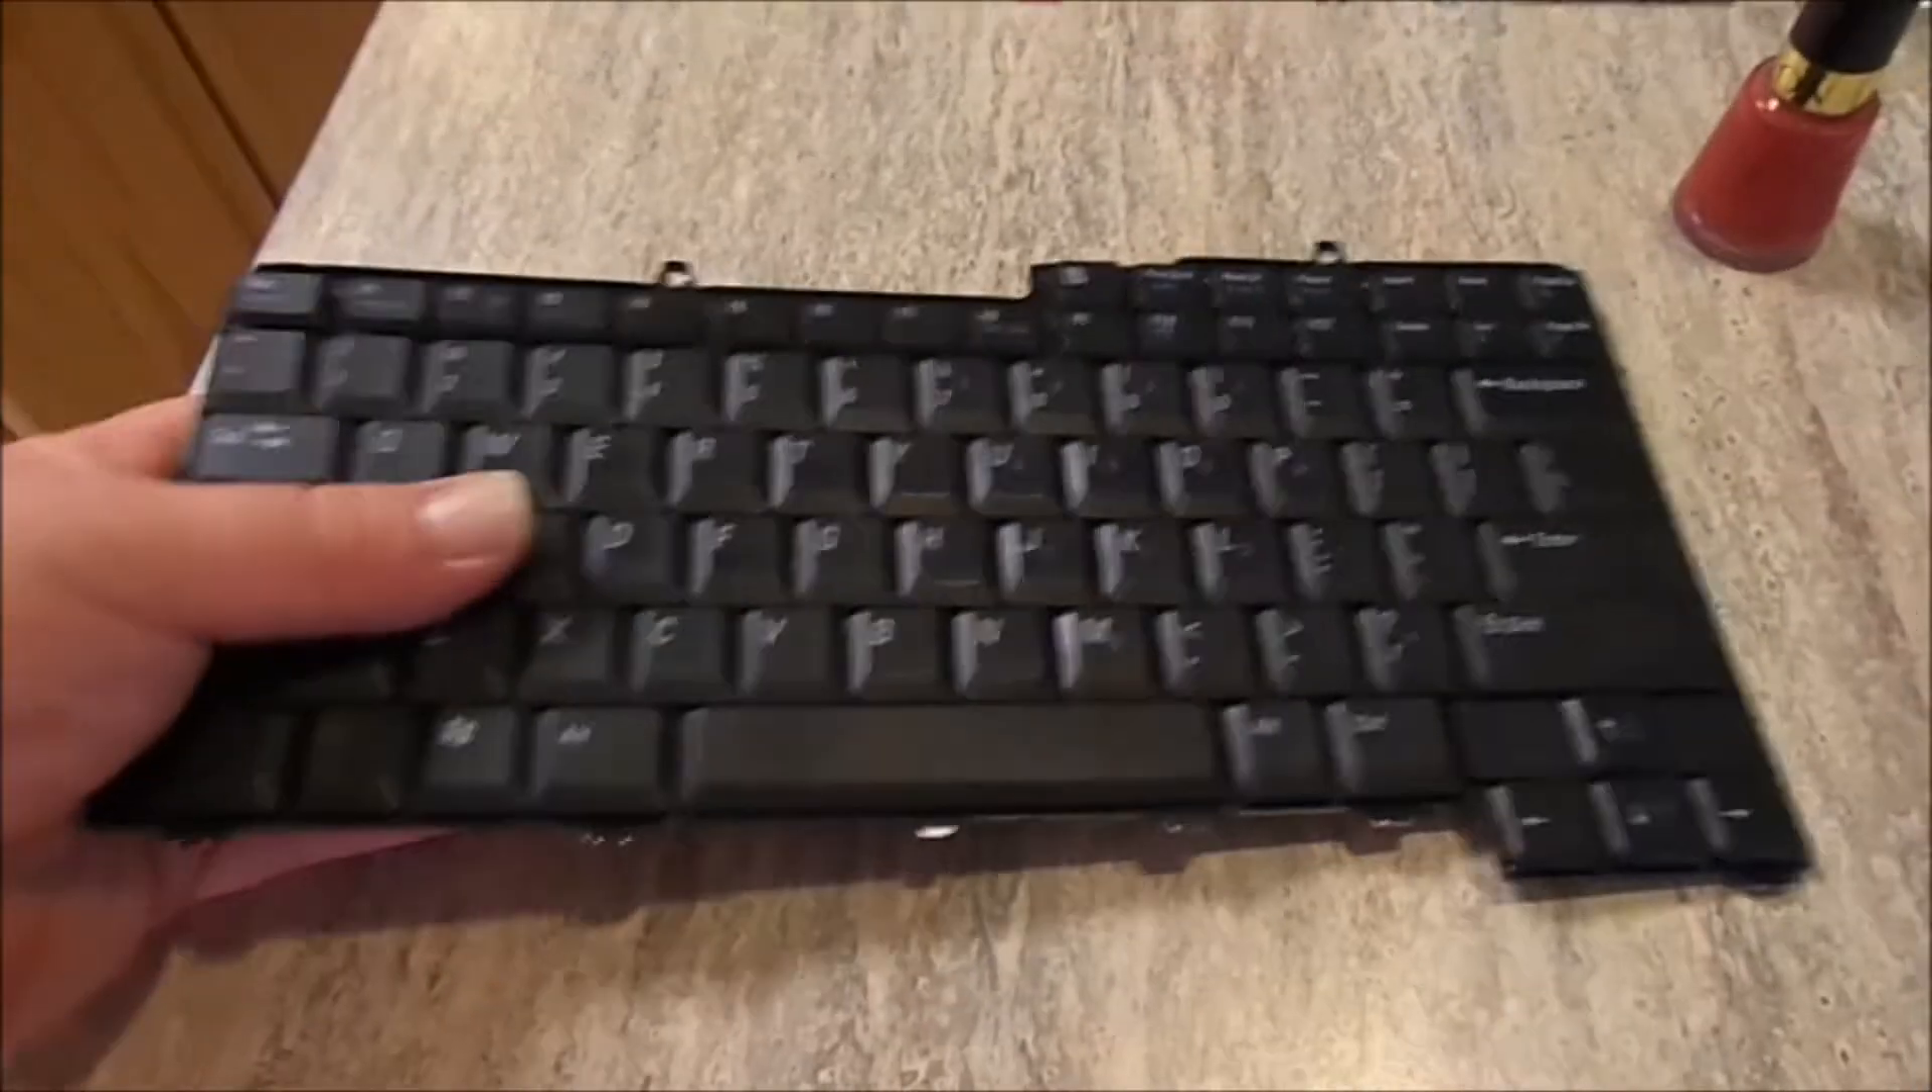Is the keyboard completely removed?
Yes.